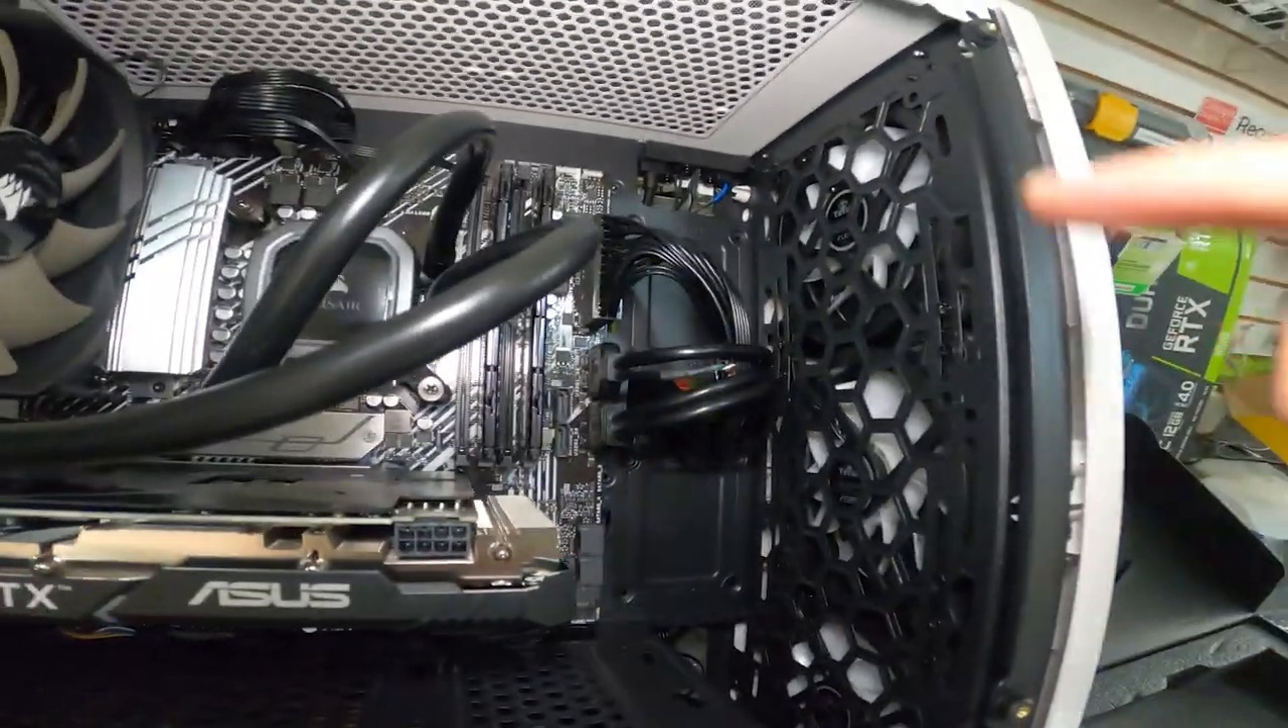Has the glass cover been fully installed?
No.